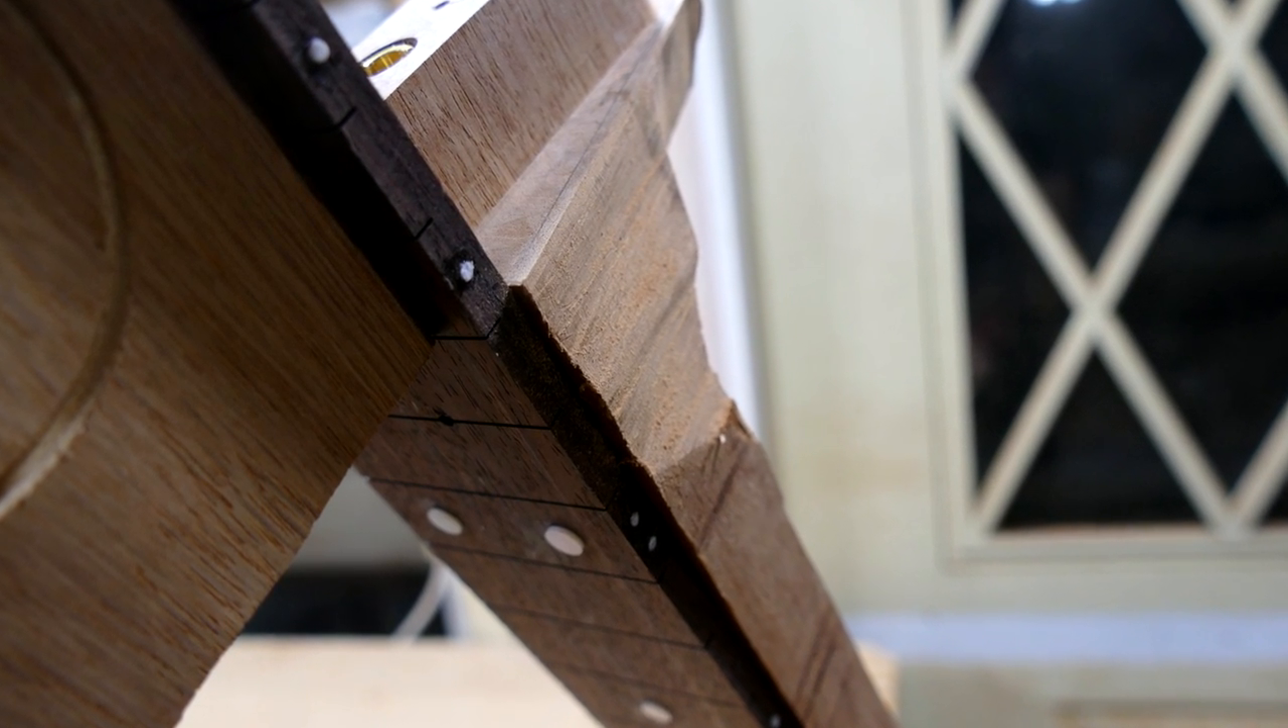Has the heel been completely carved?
No.